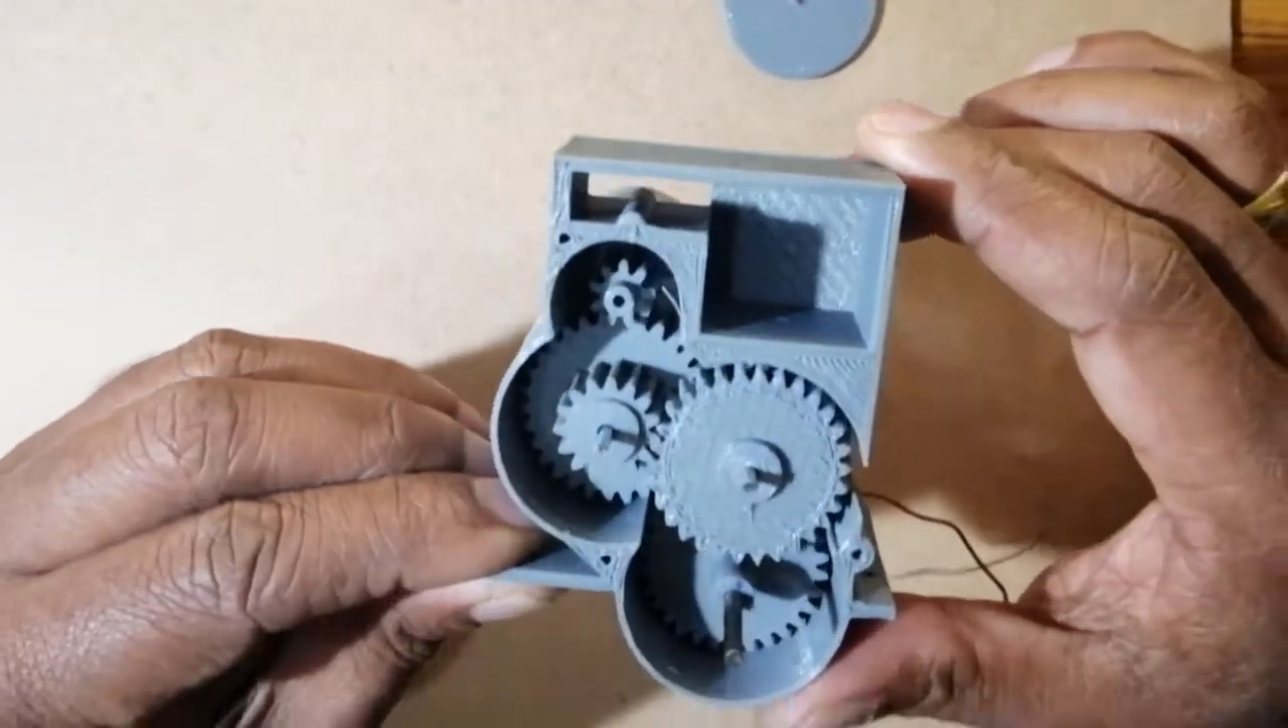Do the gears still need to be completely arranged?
No.